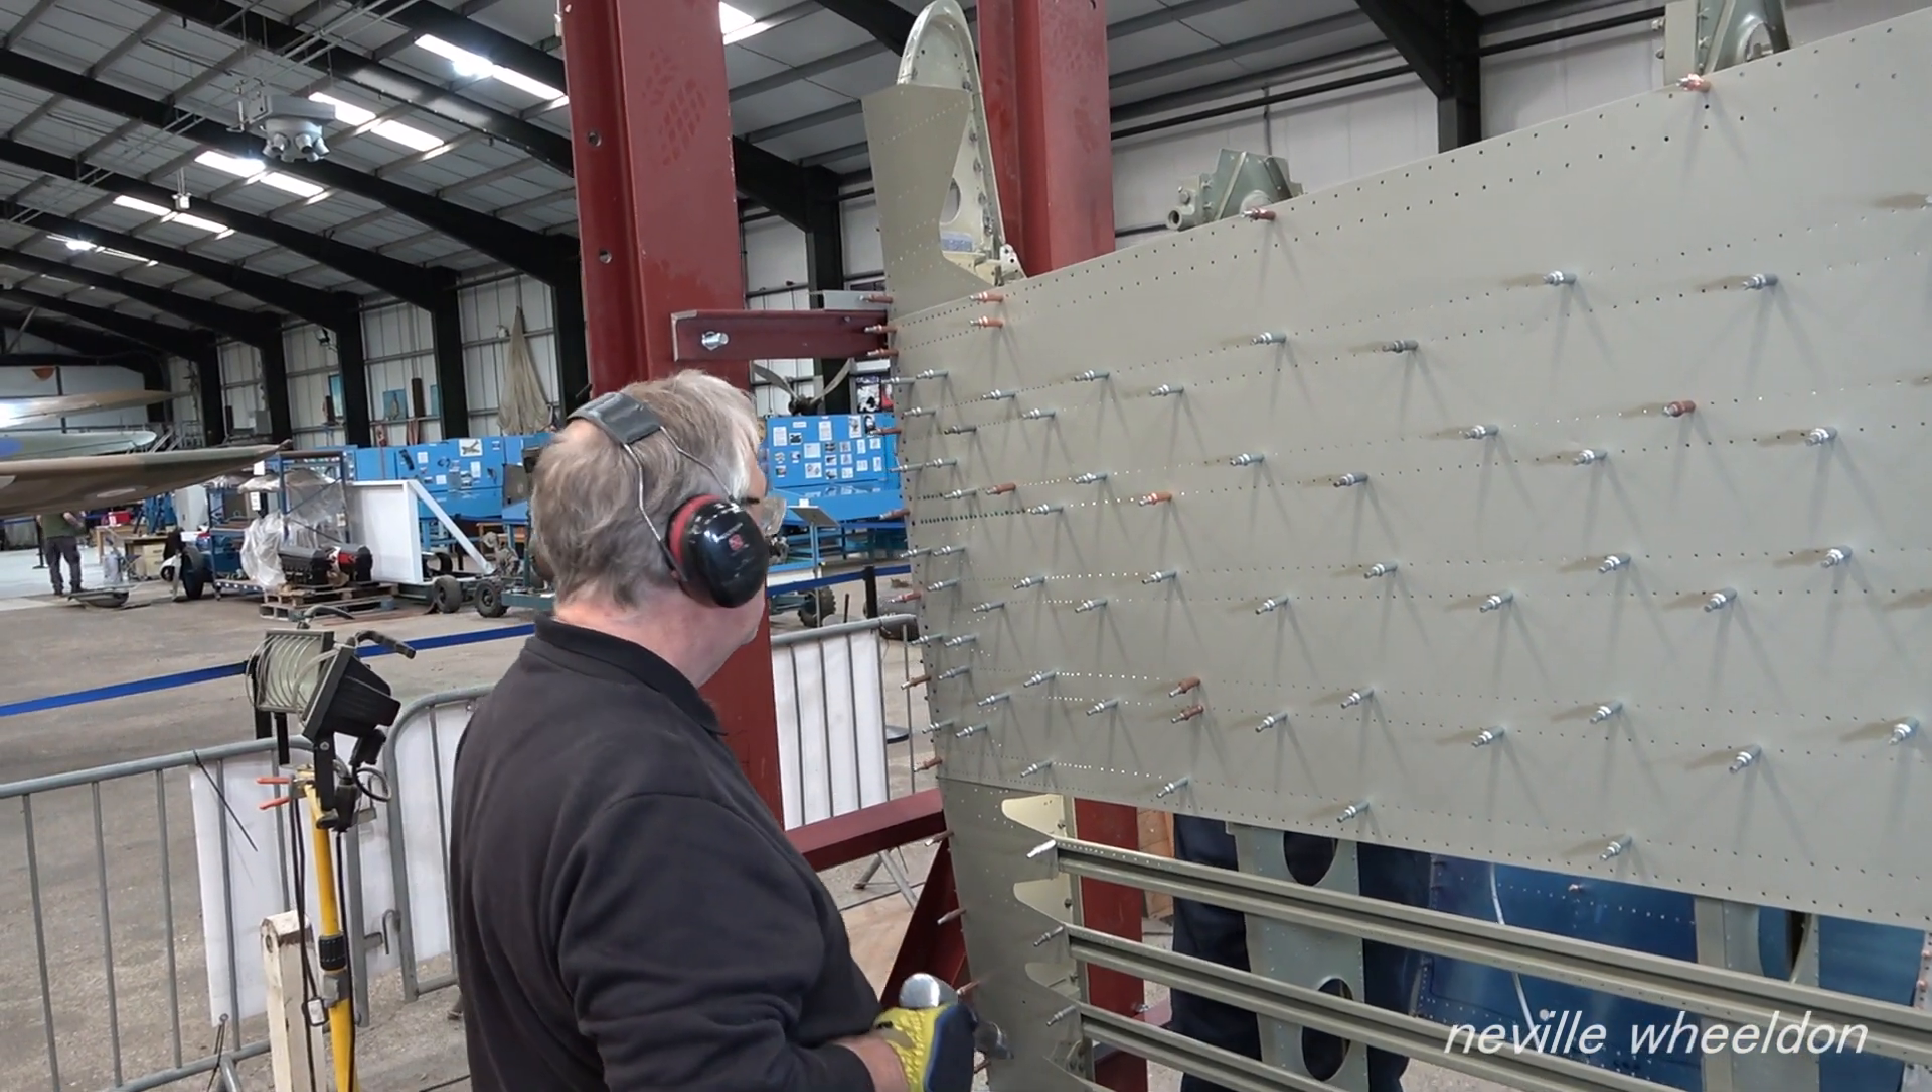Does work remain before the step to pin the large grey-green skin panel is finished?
No.